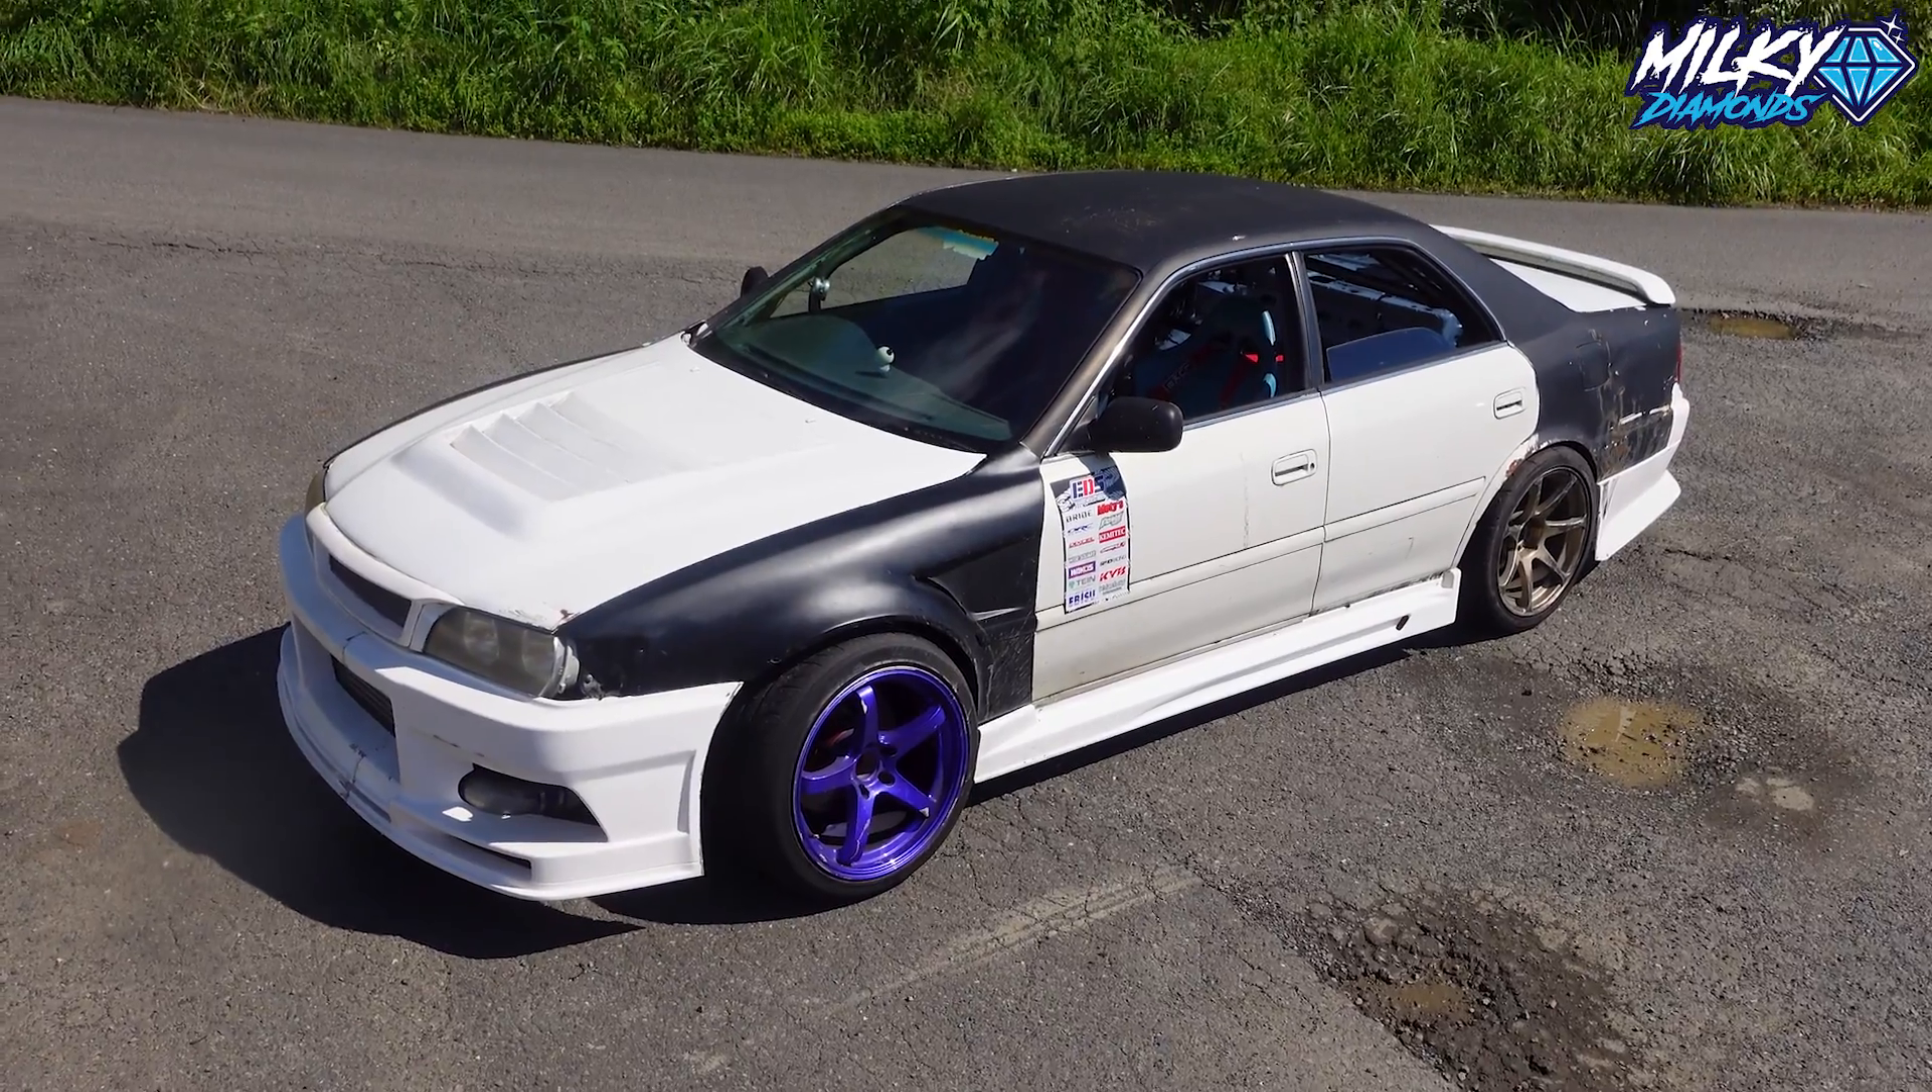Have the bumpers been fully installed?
Yes.